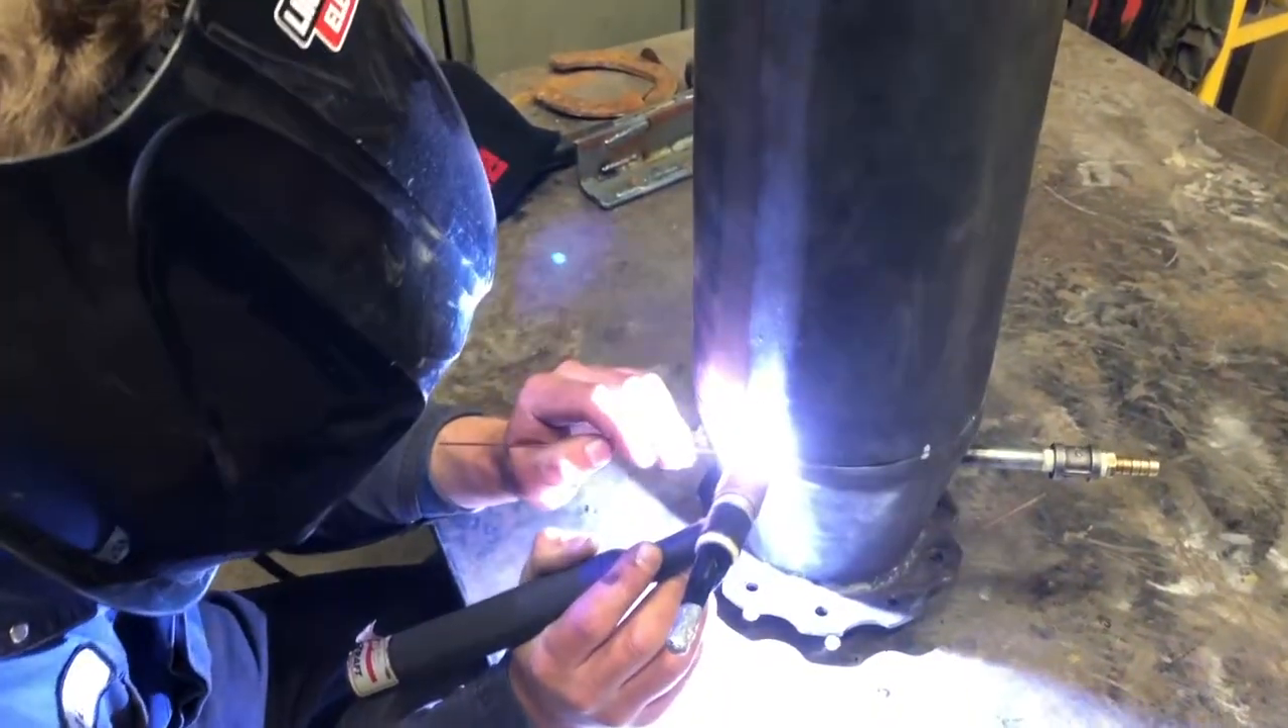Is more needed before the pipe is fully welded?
Yes.